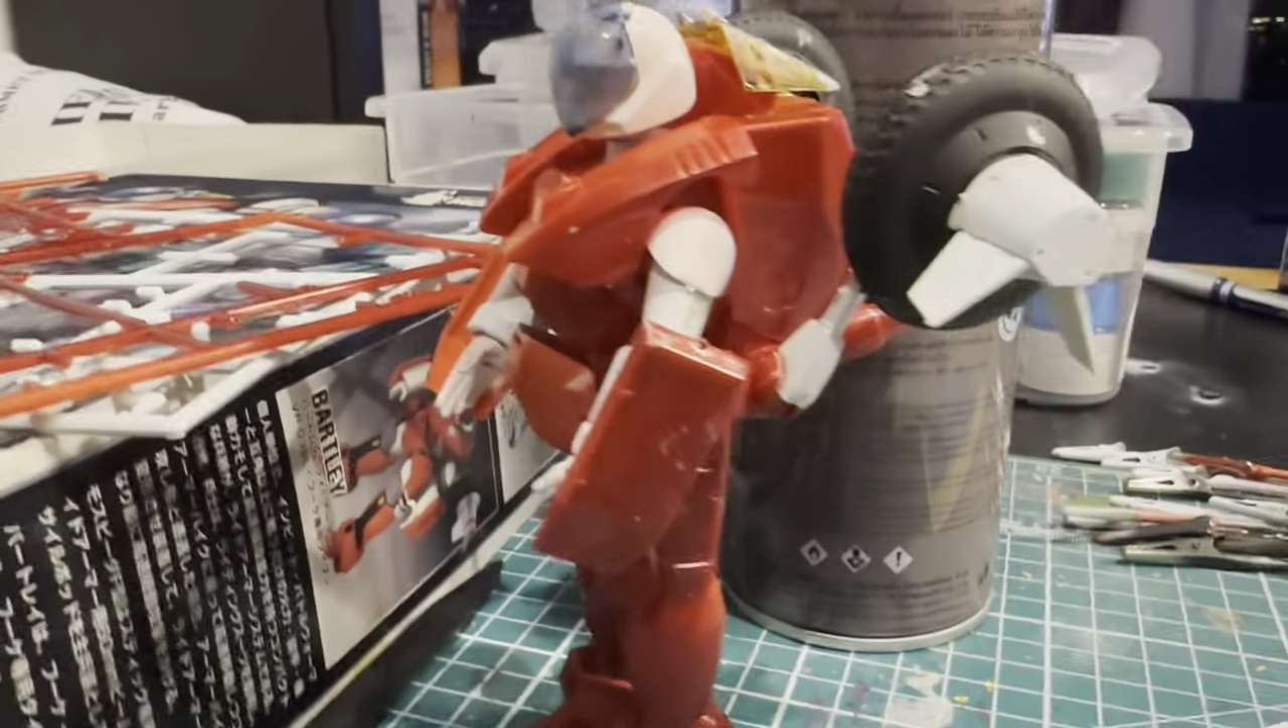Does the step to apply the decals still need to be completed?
Yes.